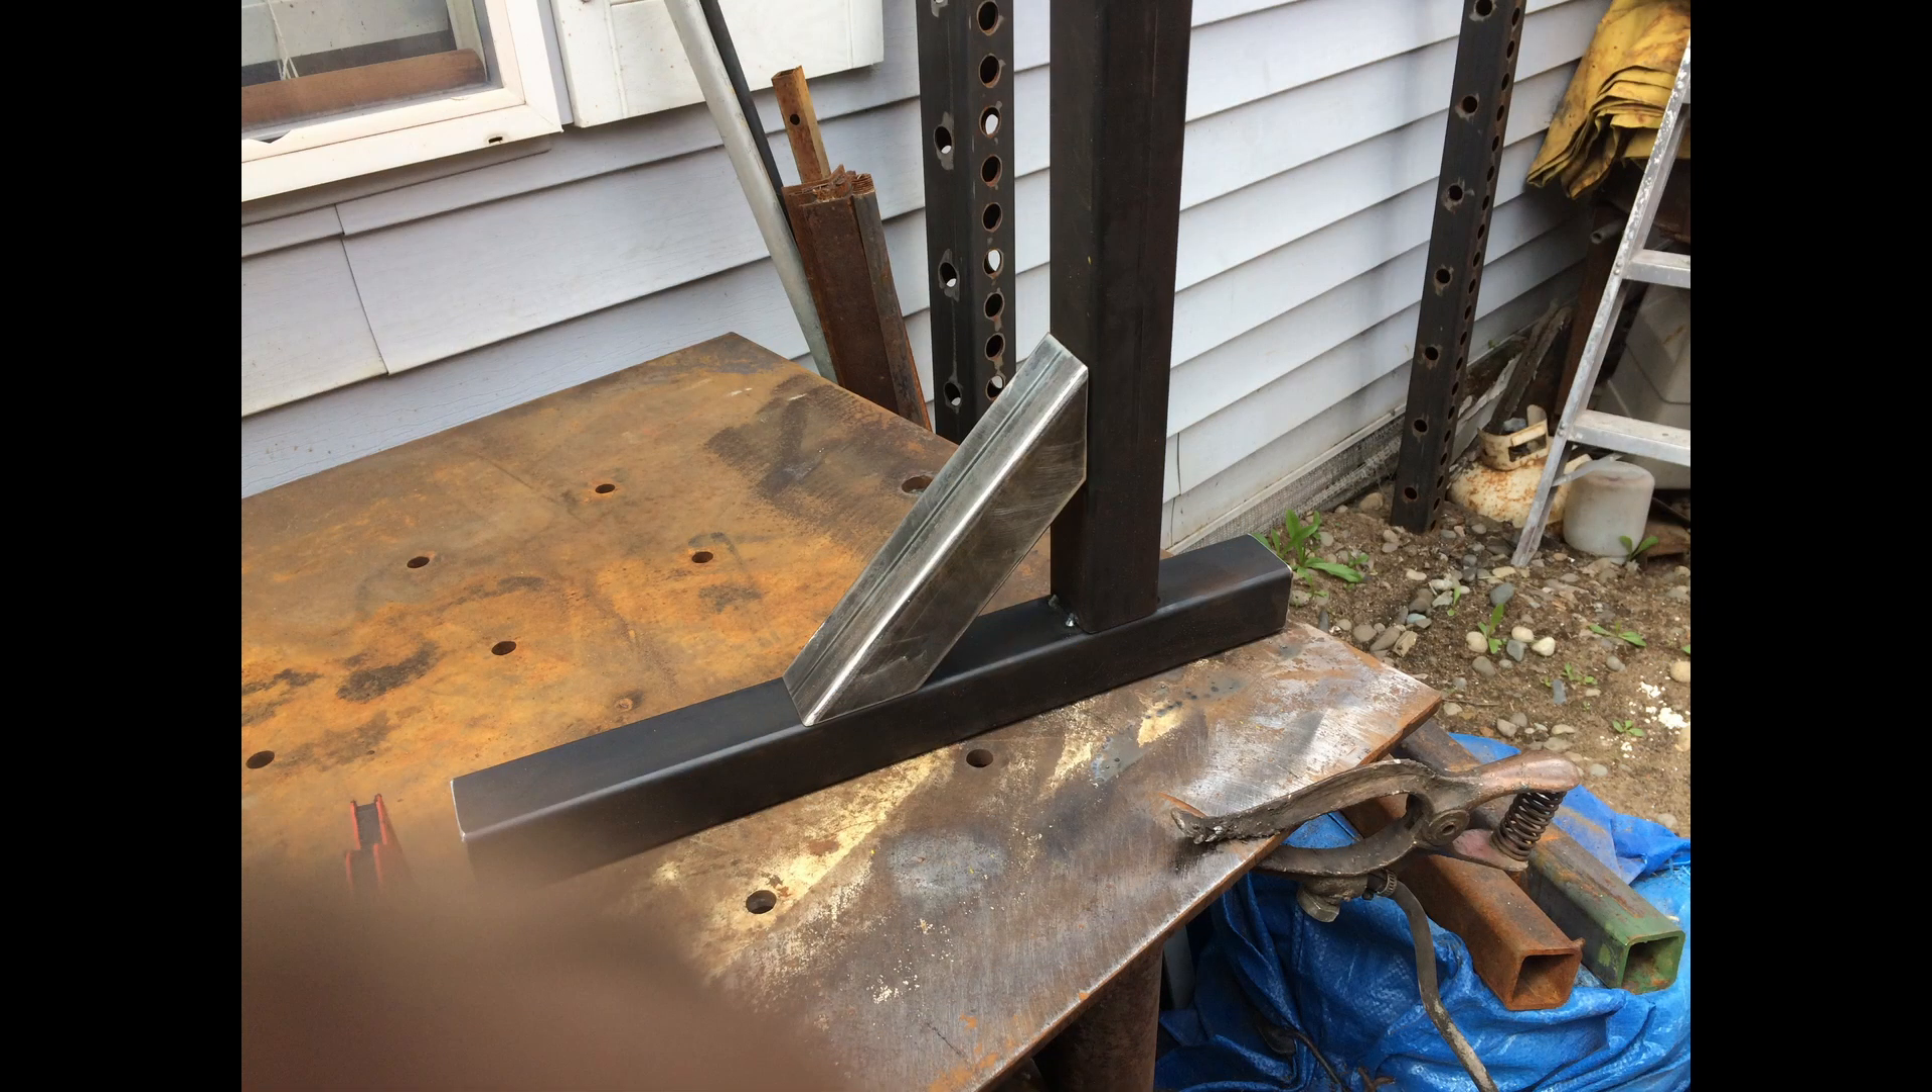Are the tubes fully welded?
No.